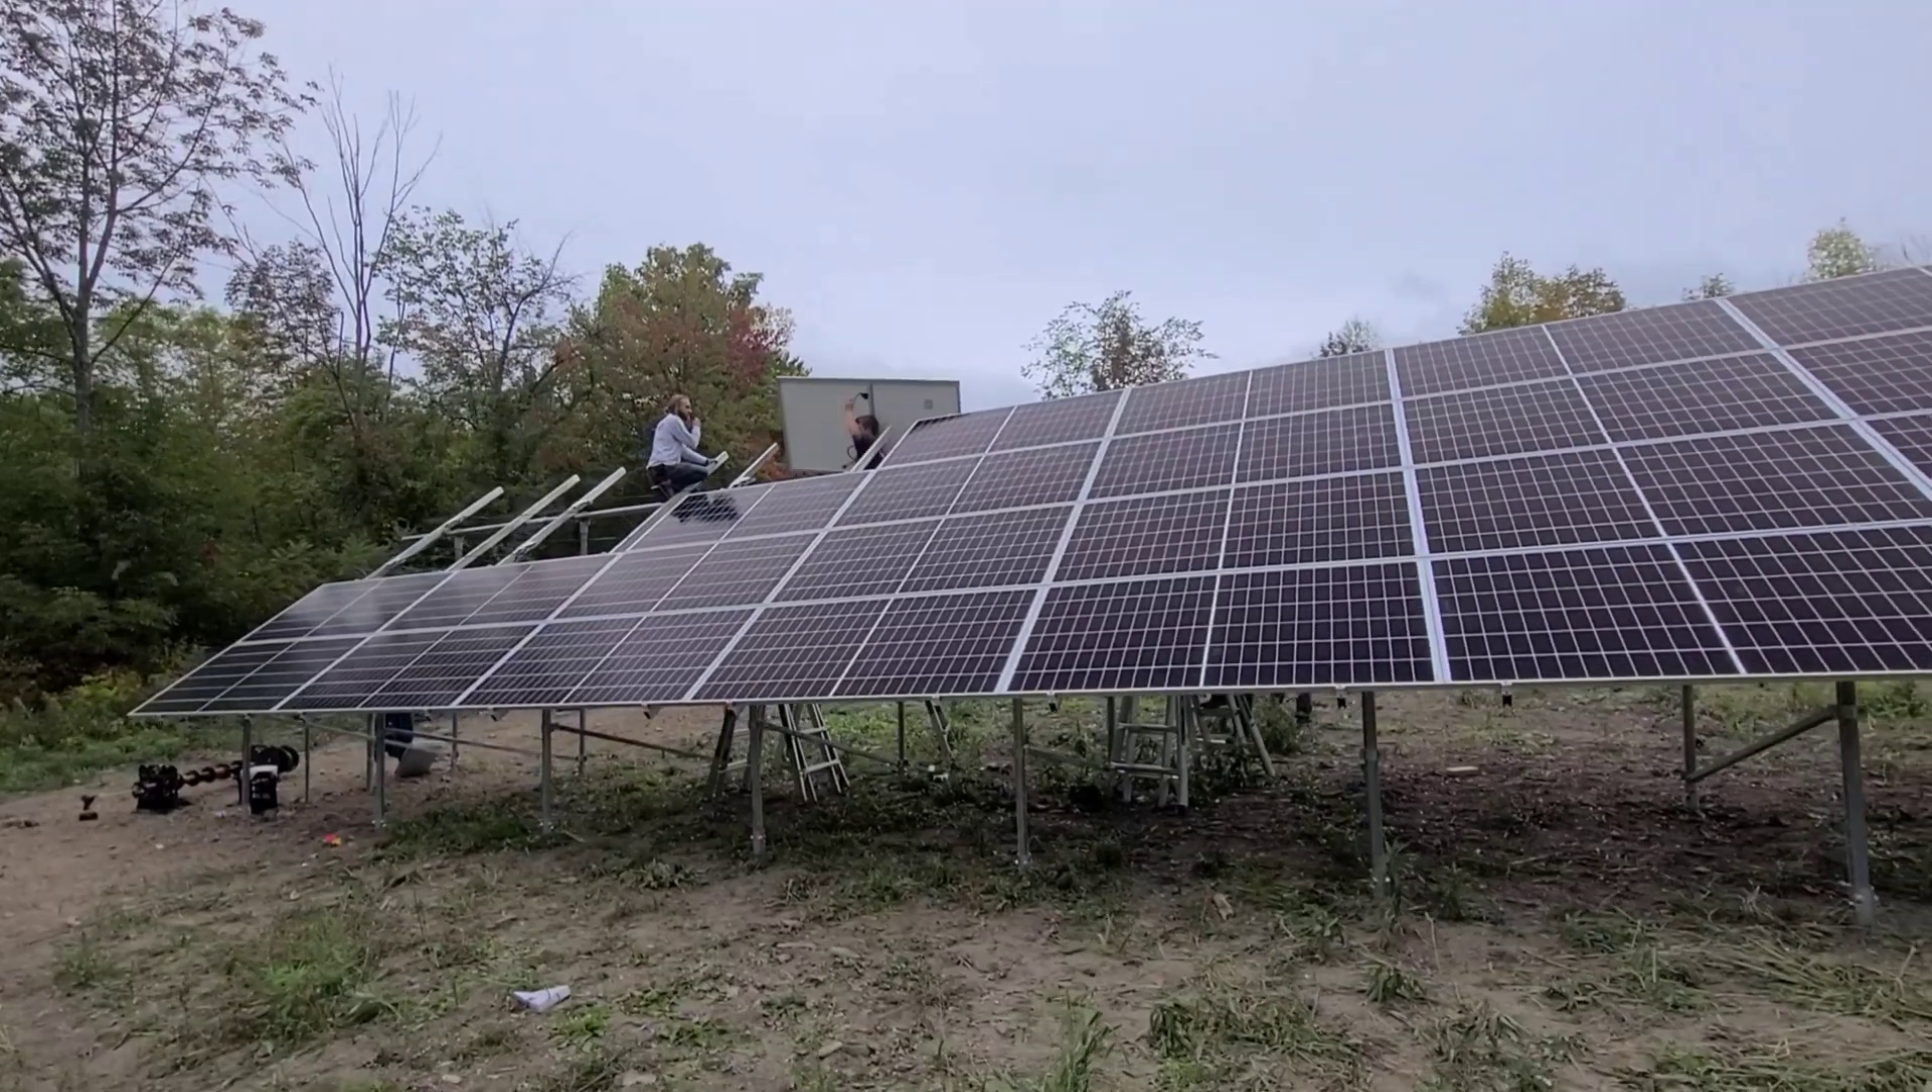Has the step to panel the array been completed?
No.